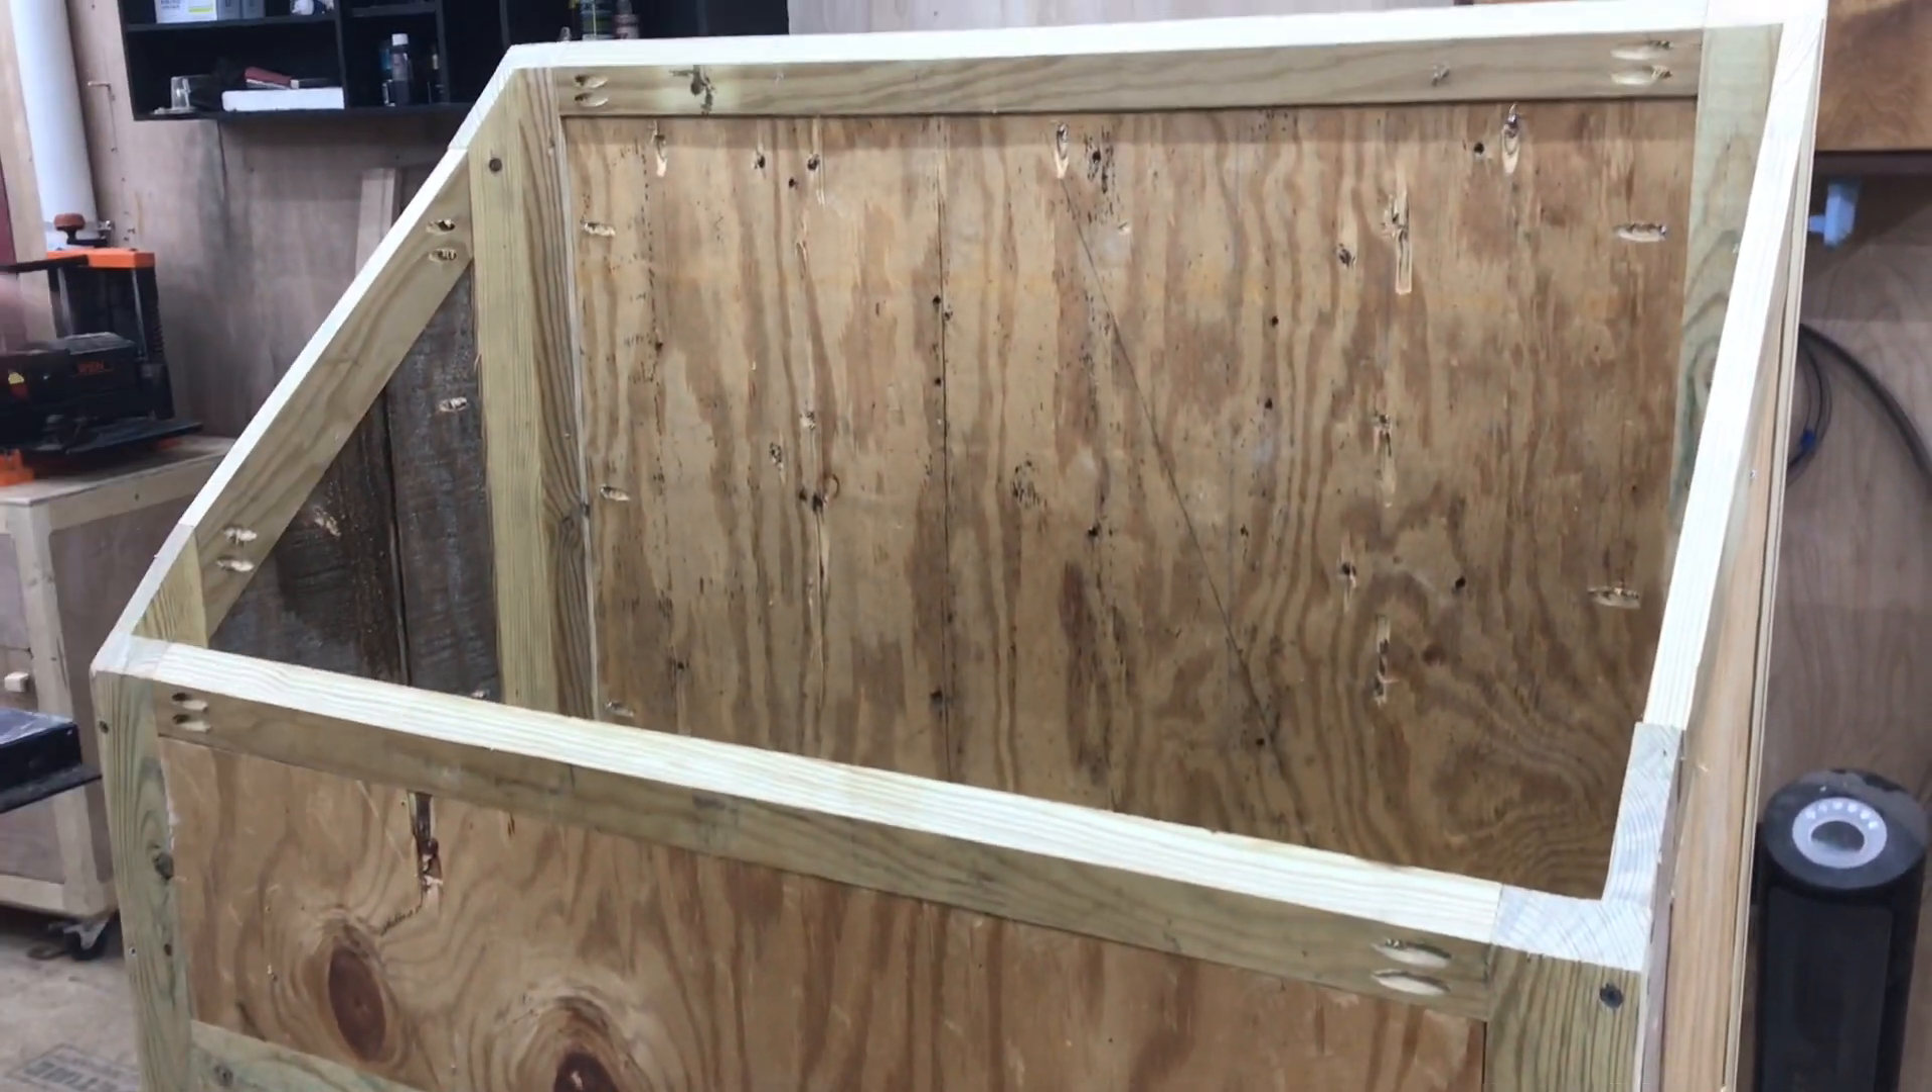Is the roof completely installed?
No.